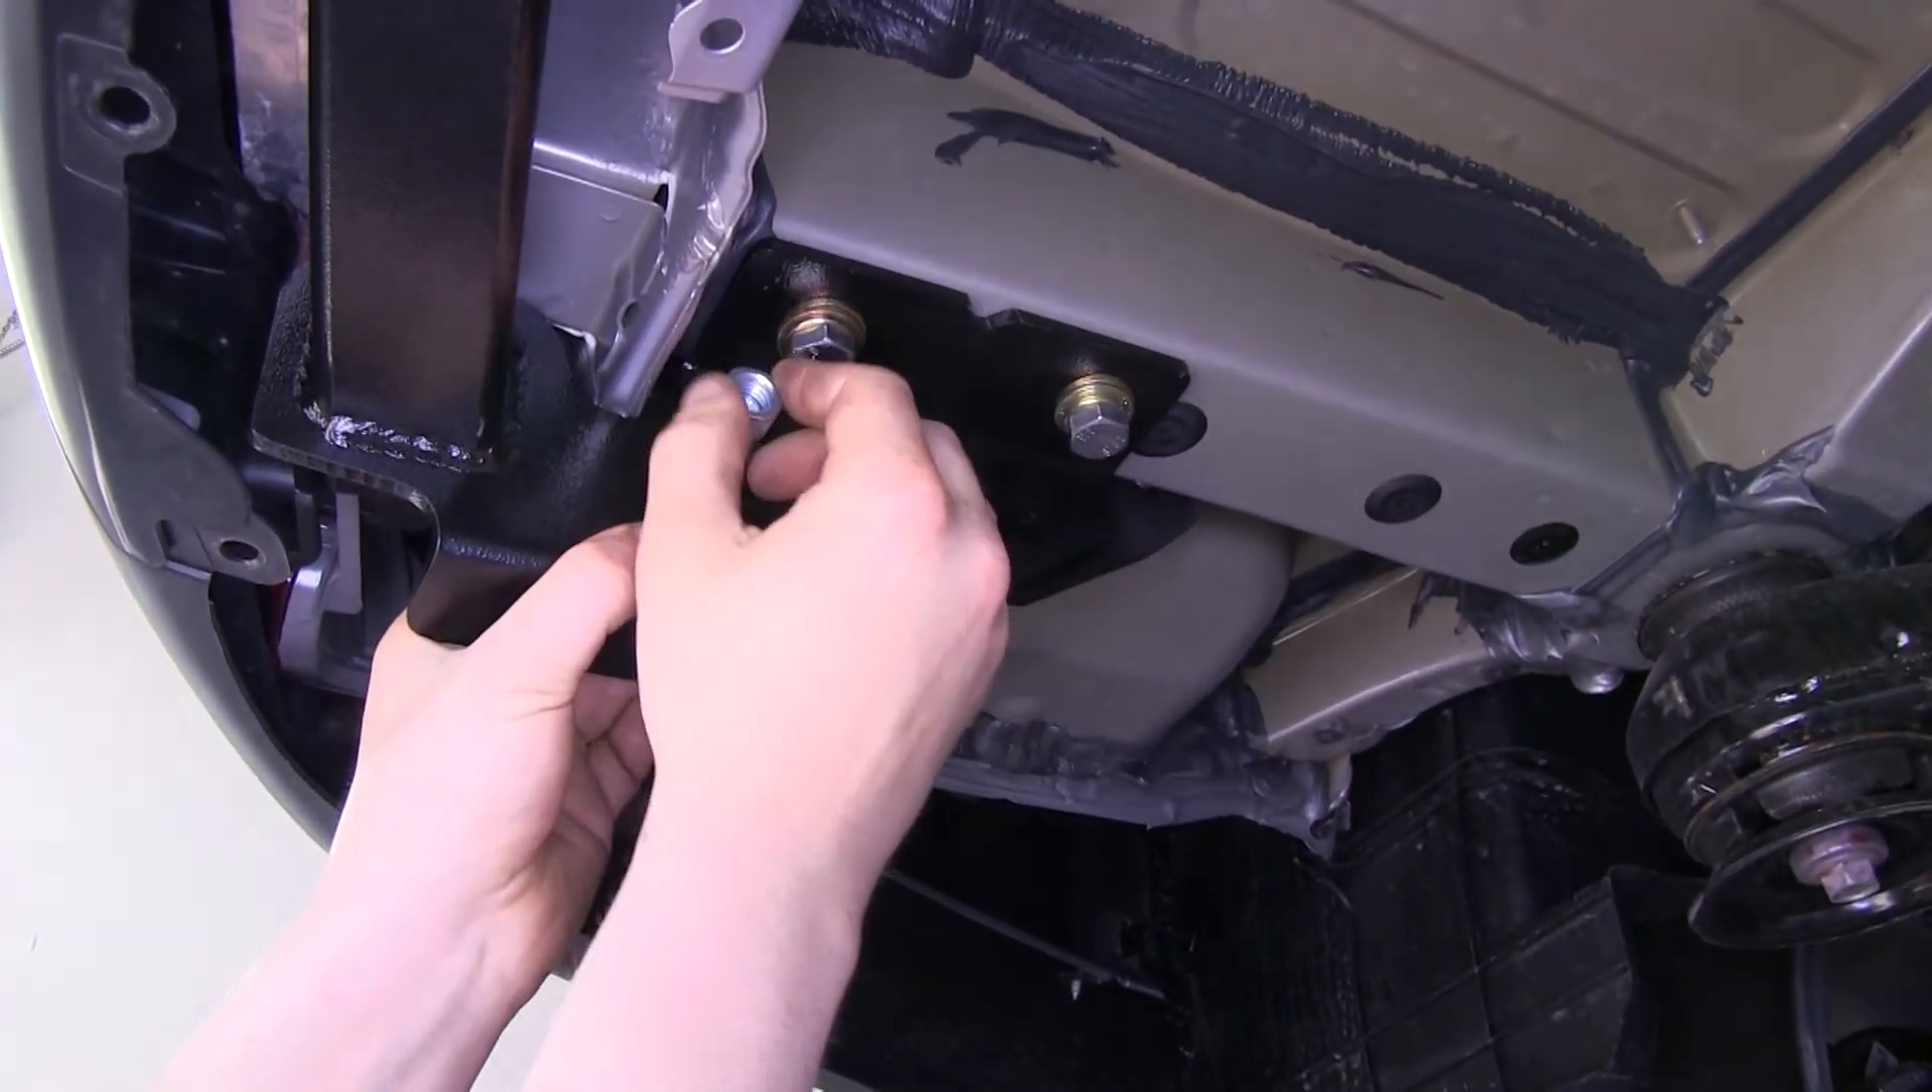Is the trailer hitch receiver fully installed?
No.